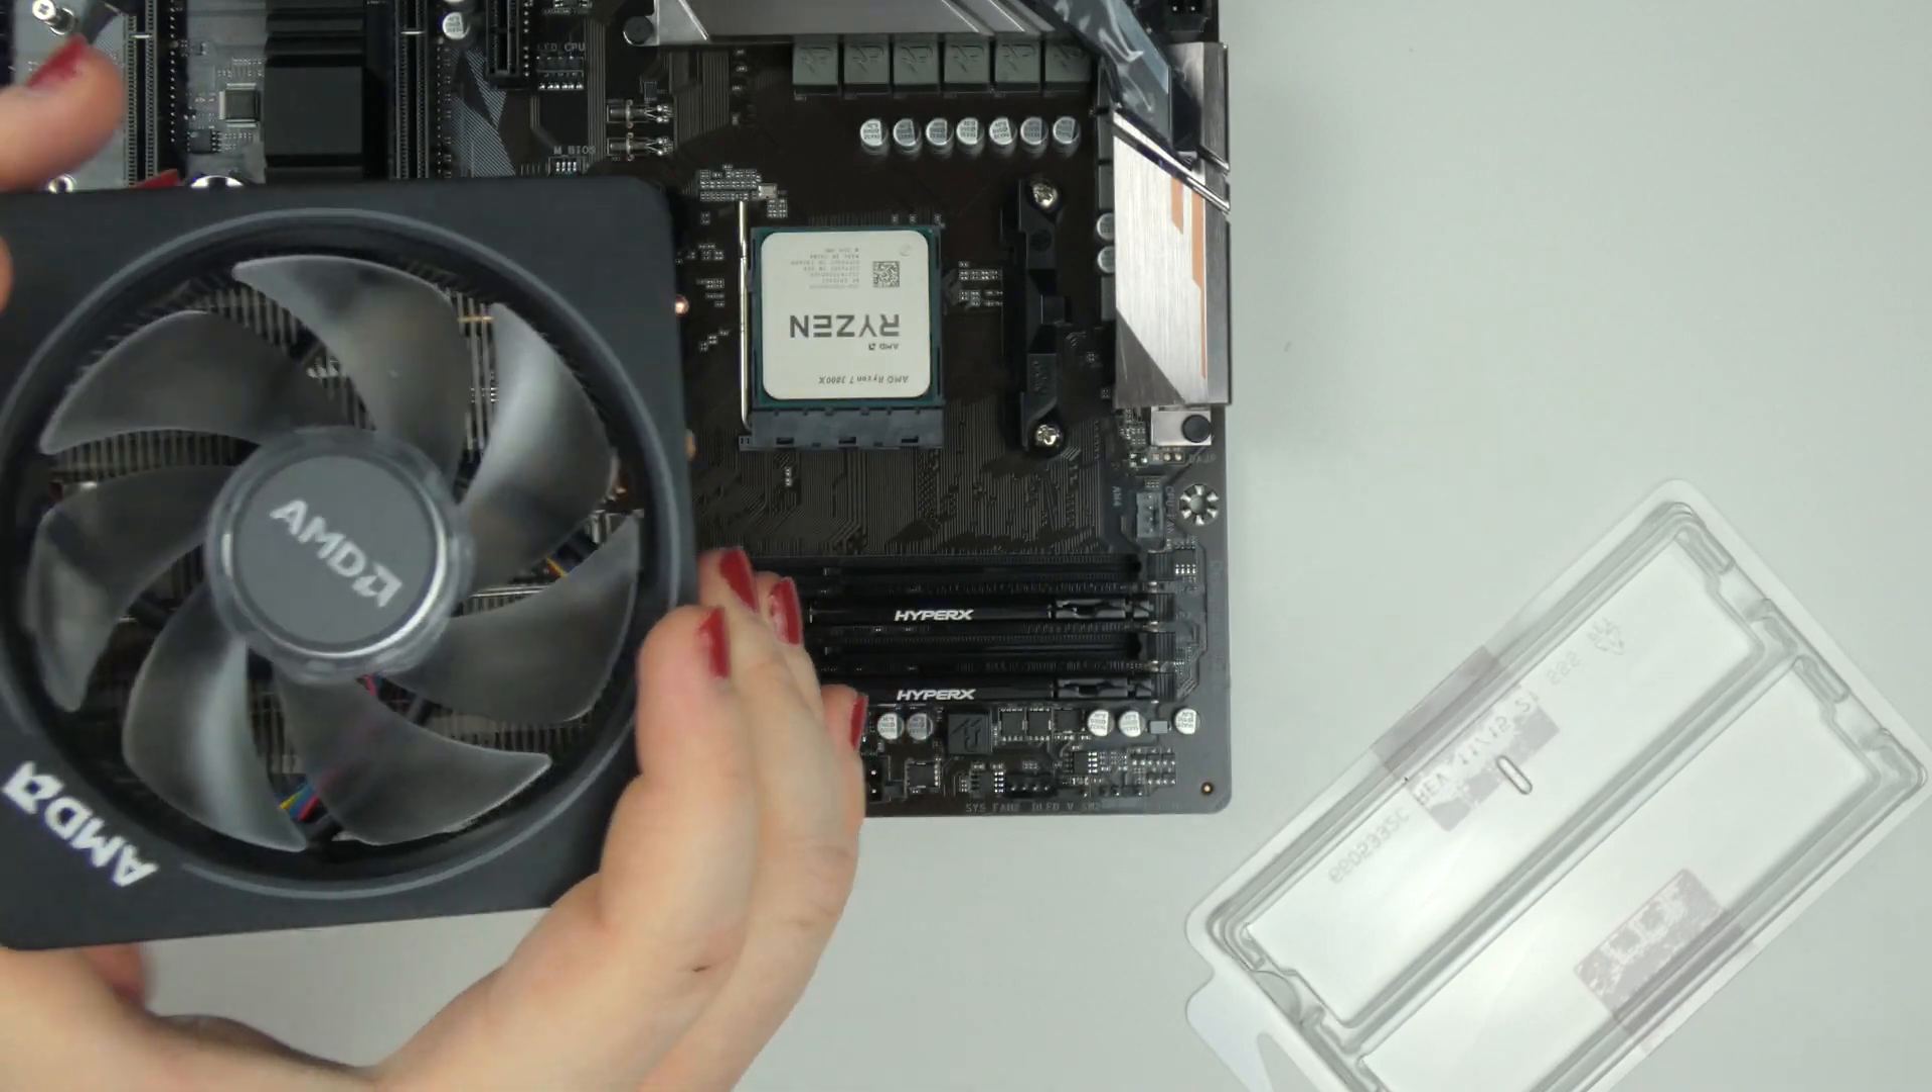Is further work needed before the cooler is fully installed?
Yes.